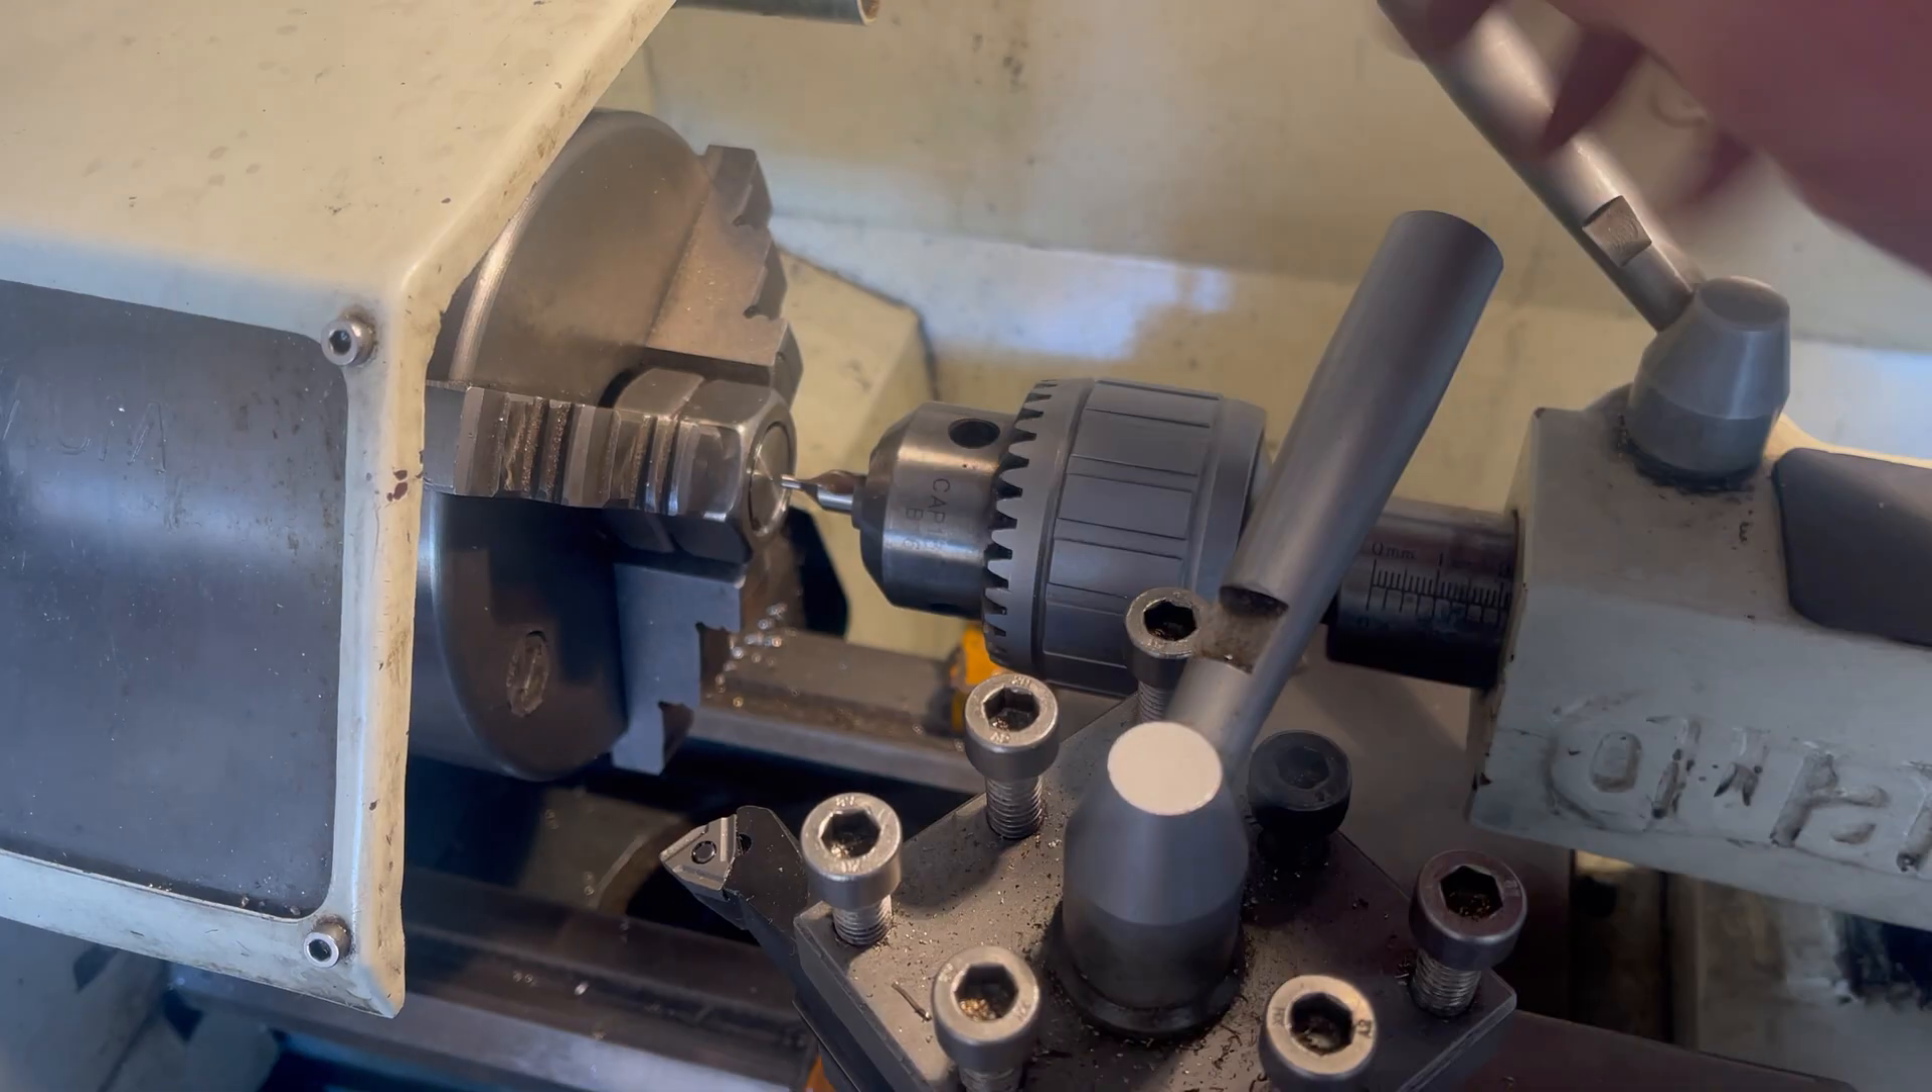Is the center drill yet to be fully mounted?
No.